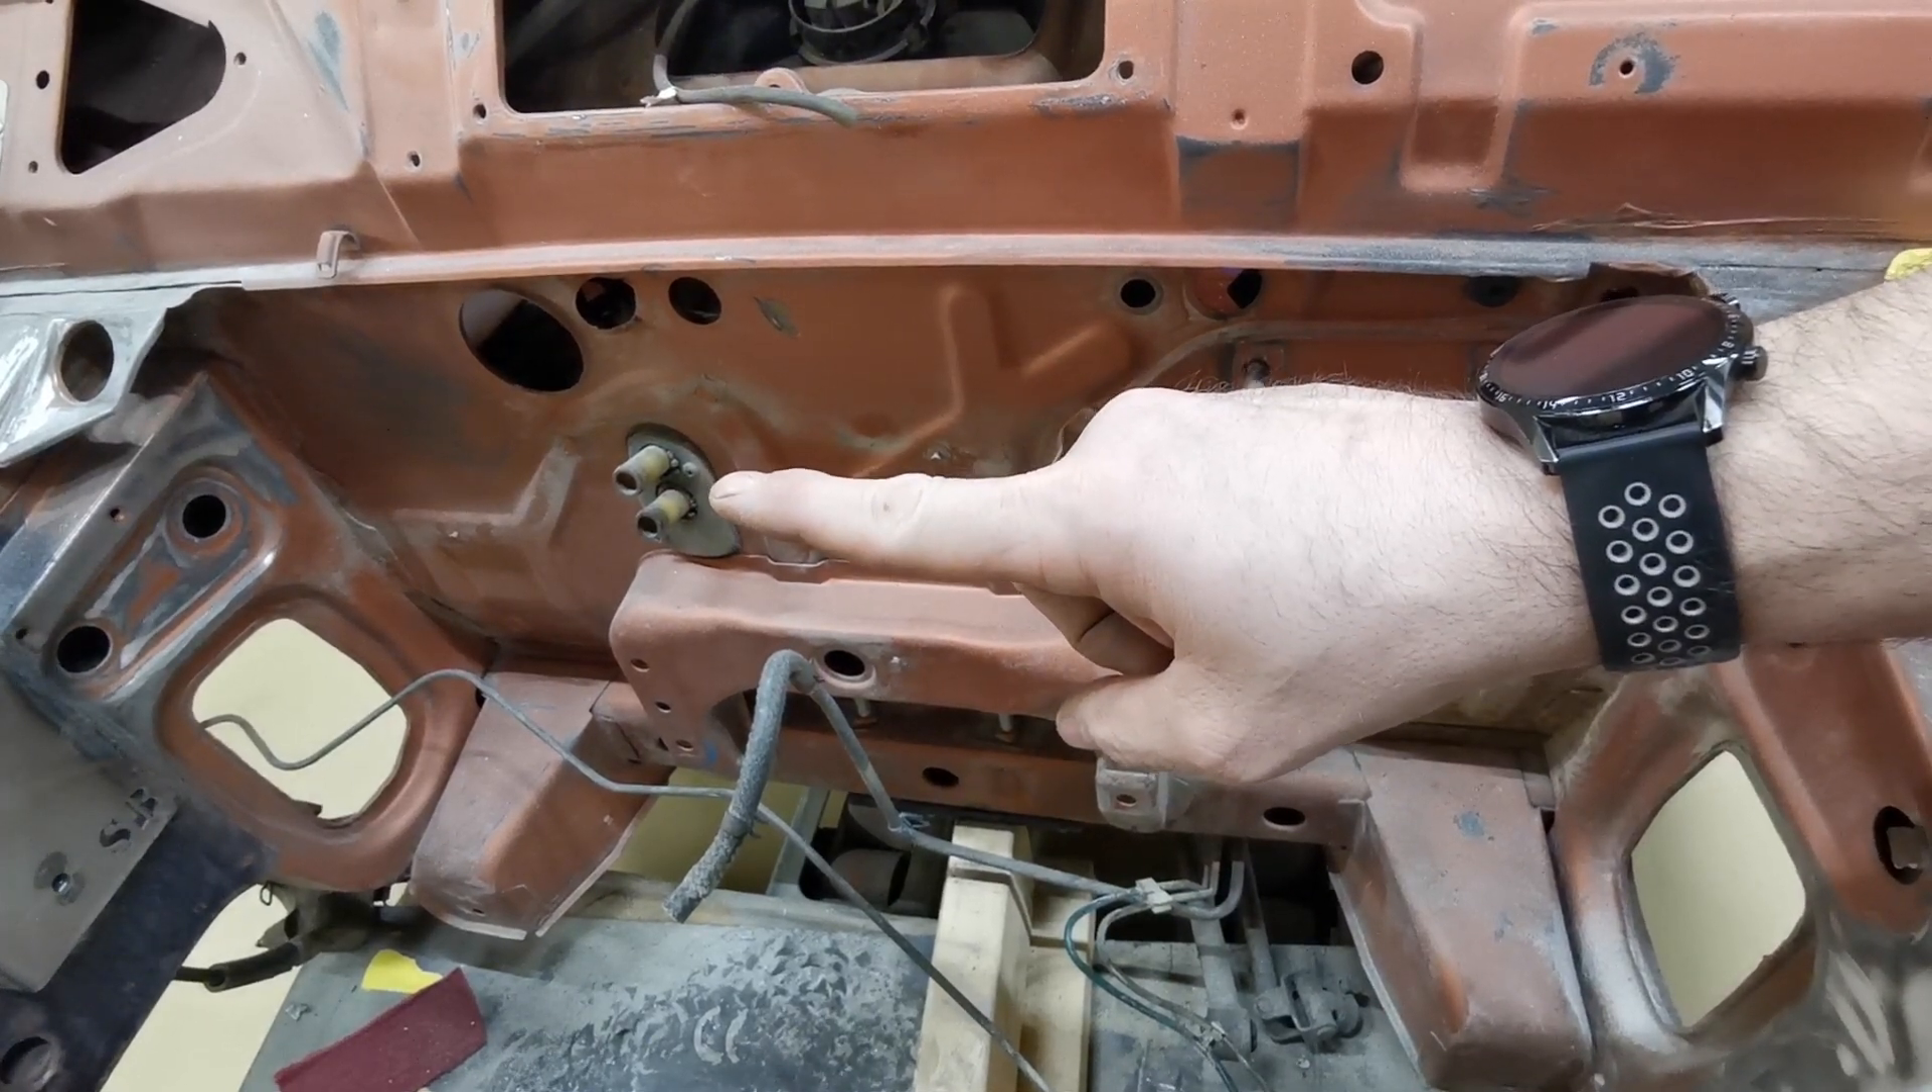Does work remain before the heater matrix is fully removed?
Yes.